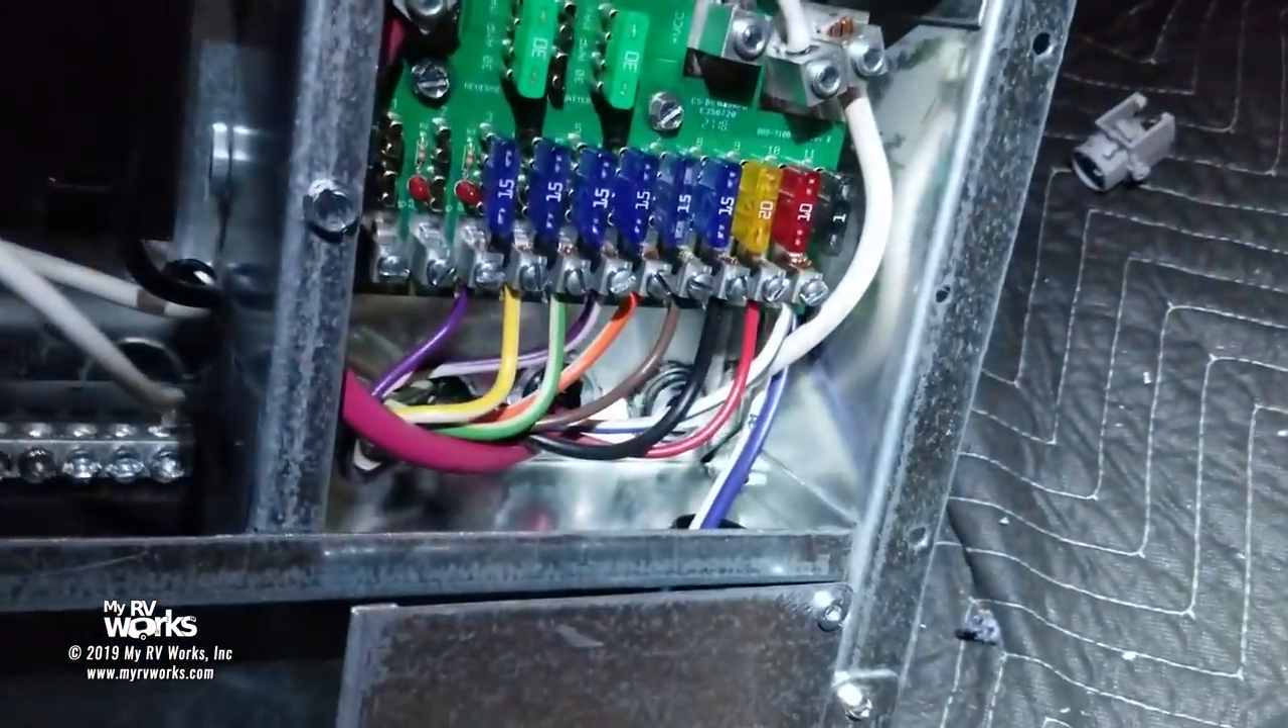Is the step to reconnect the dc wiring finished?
Yes.